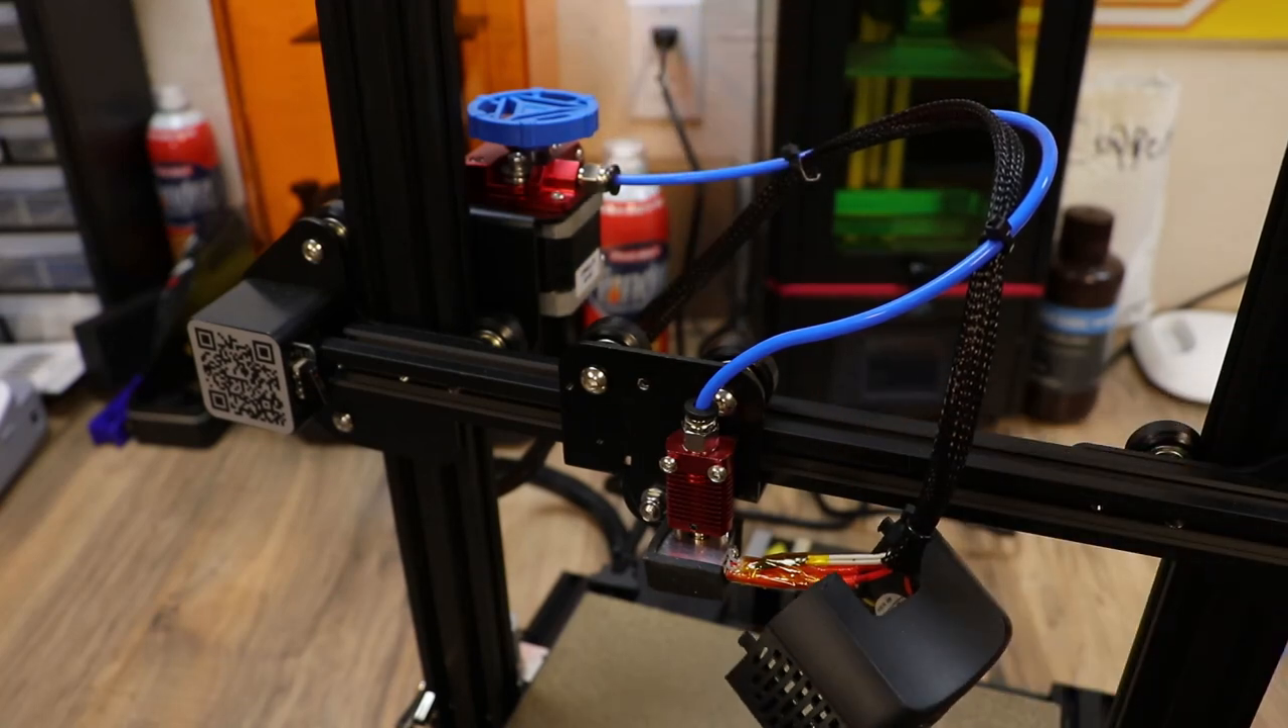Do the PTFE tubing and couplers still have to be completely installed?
No.